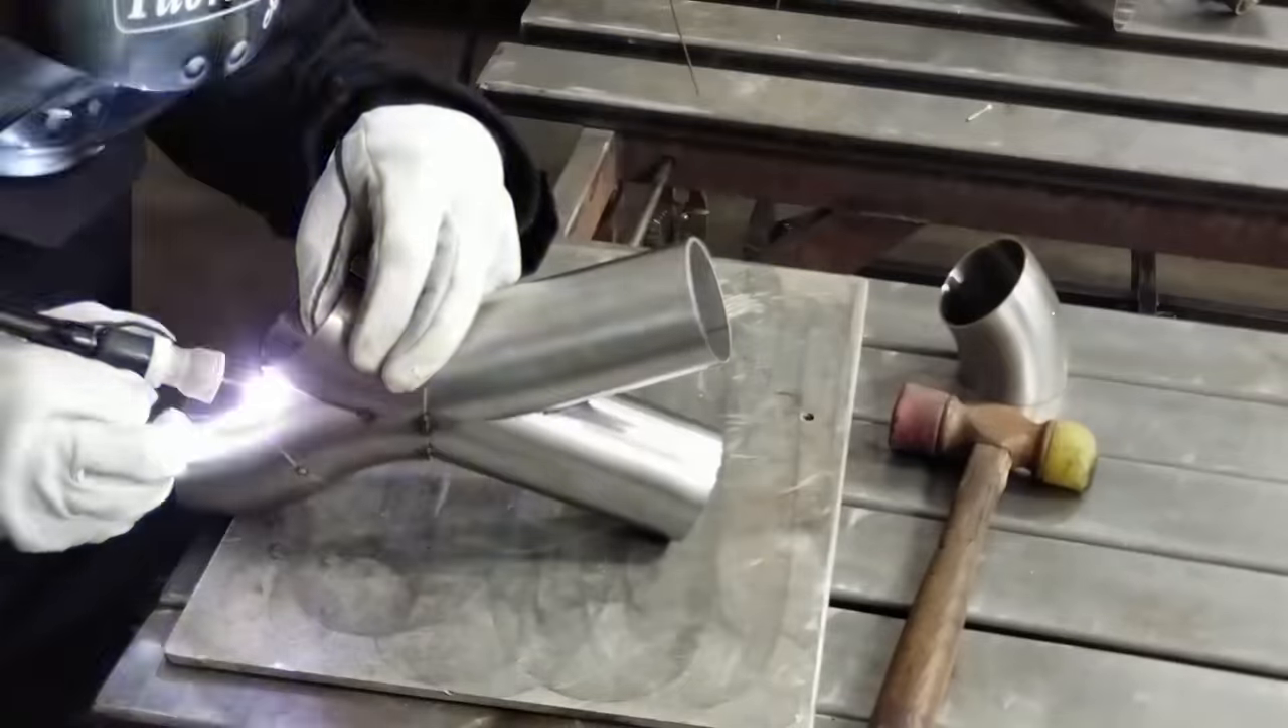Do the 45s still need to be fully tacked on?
Yes.